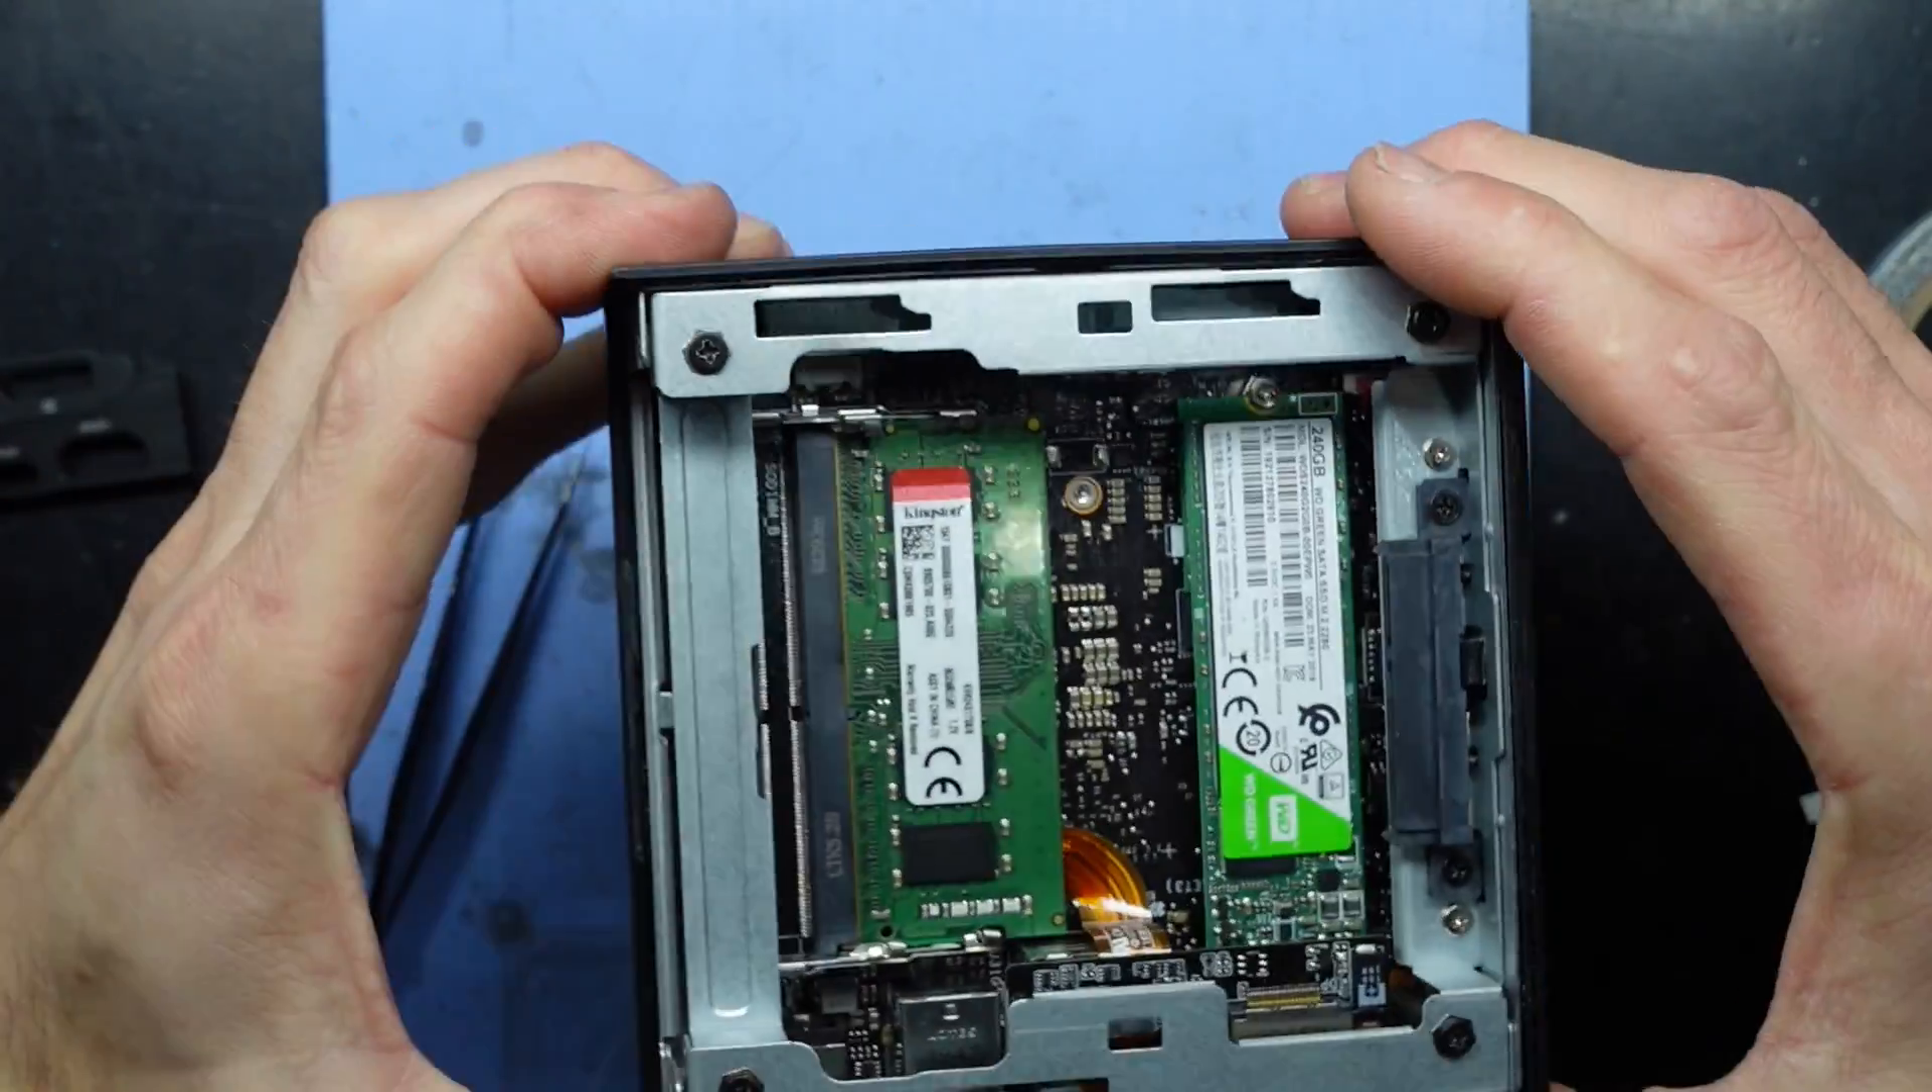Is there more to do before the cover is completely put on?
Yes.